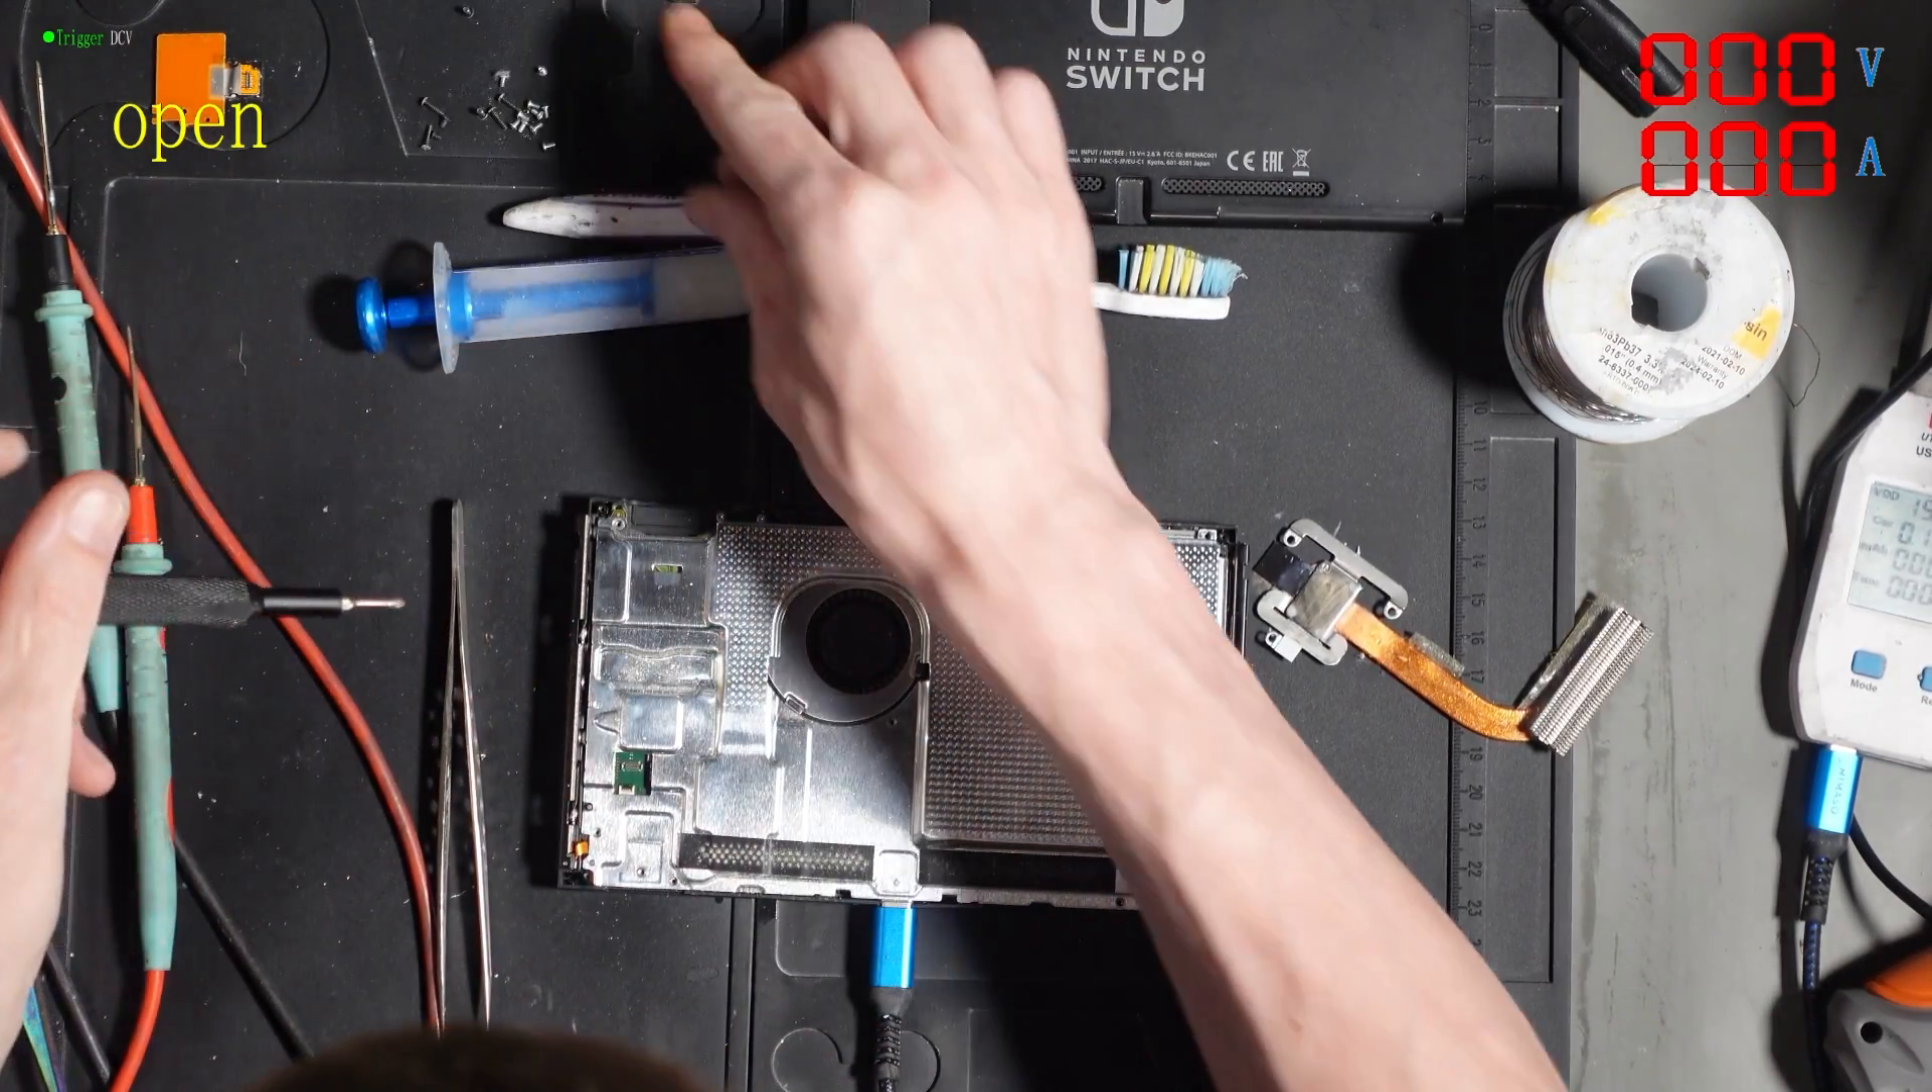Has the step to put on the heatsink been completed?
No.